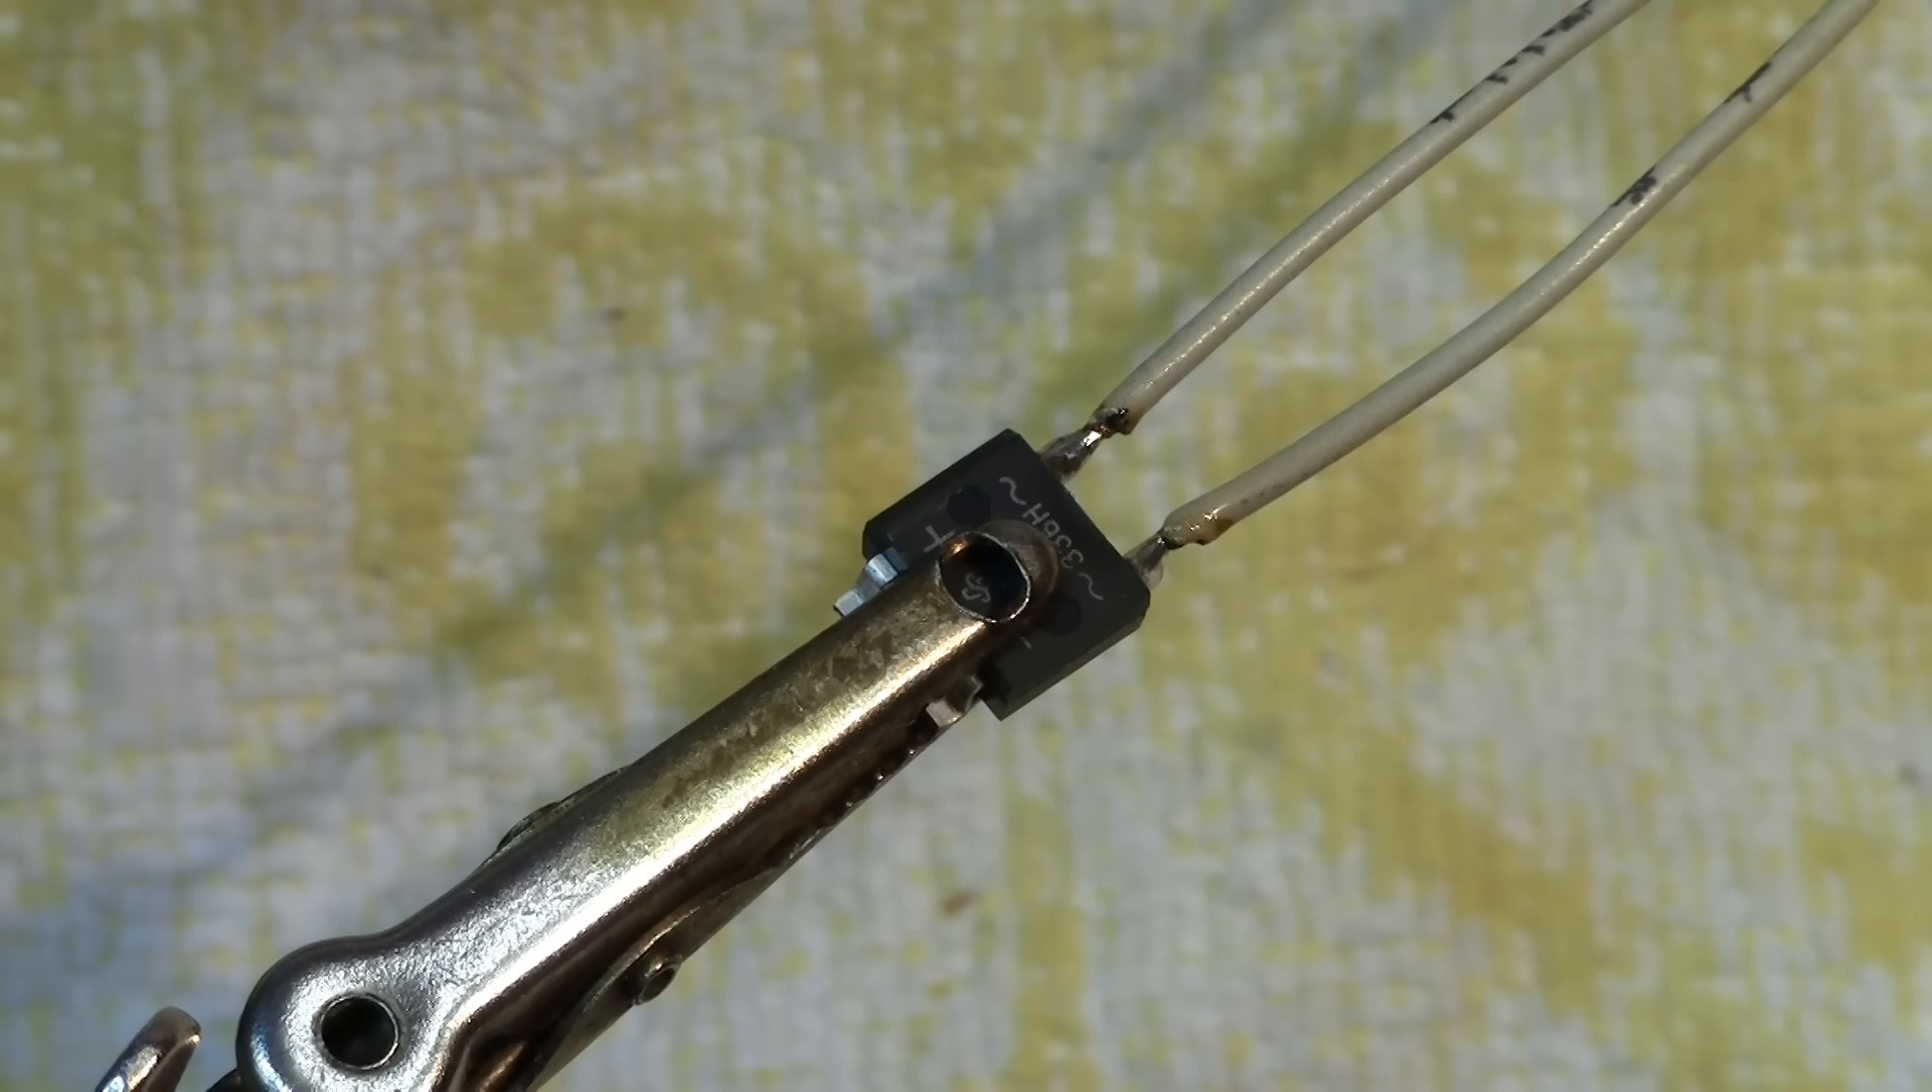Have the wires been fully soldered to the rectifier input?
Yes.